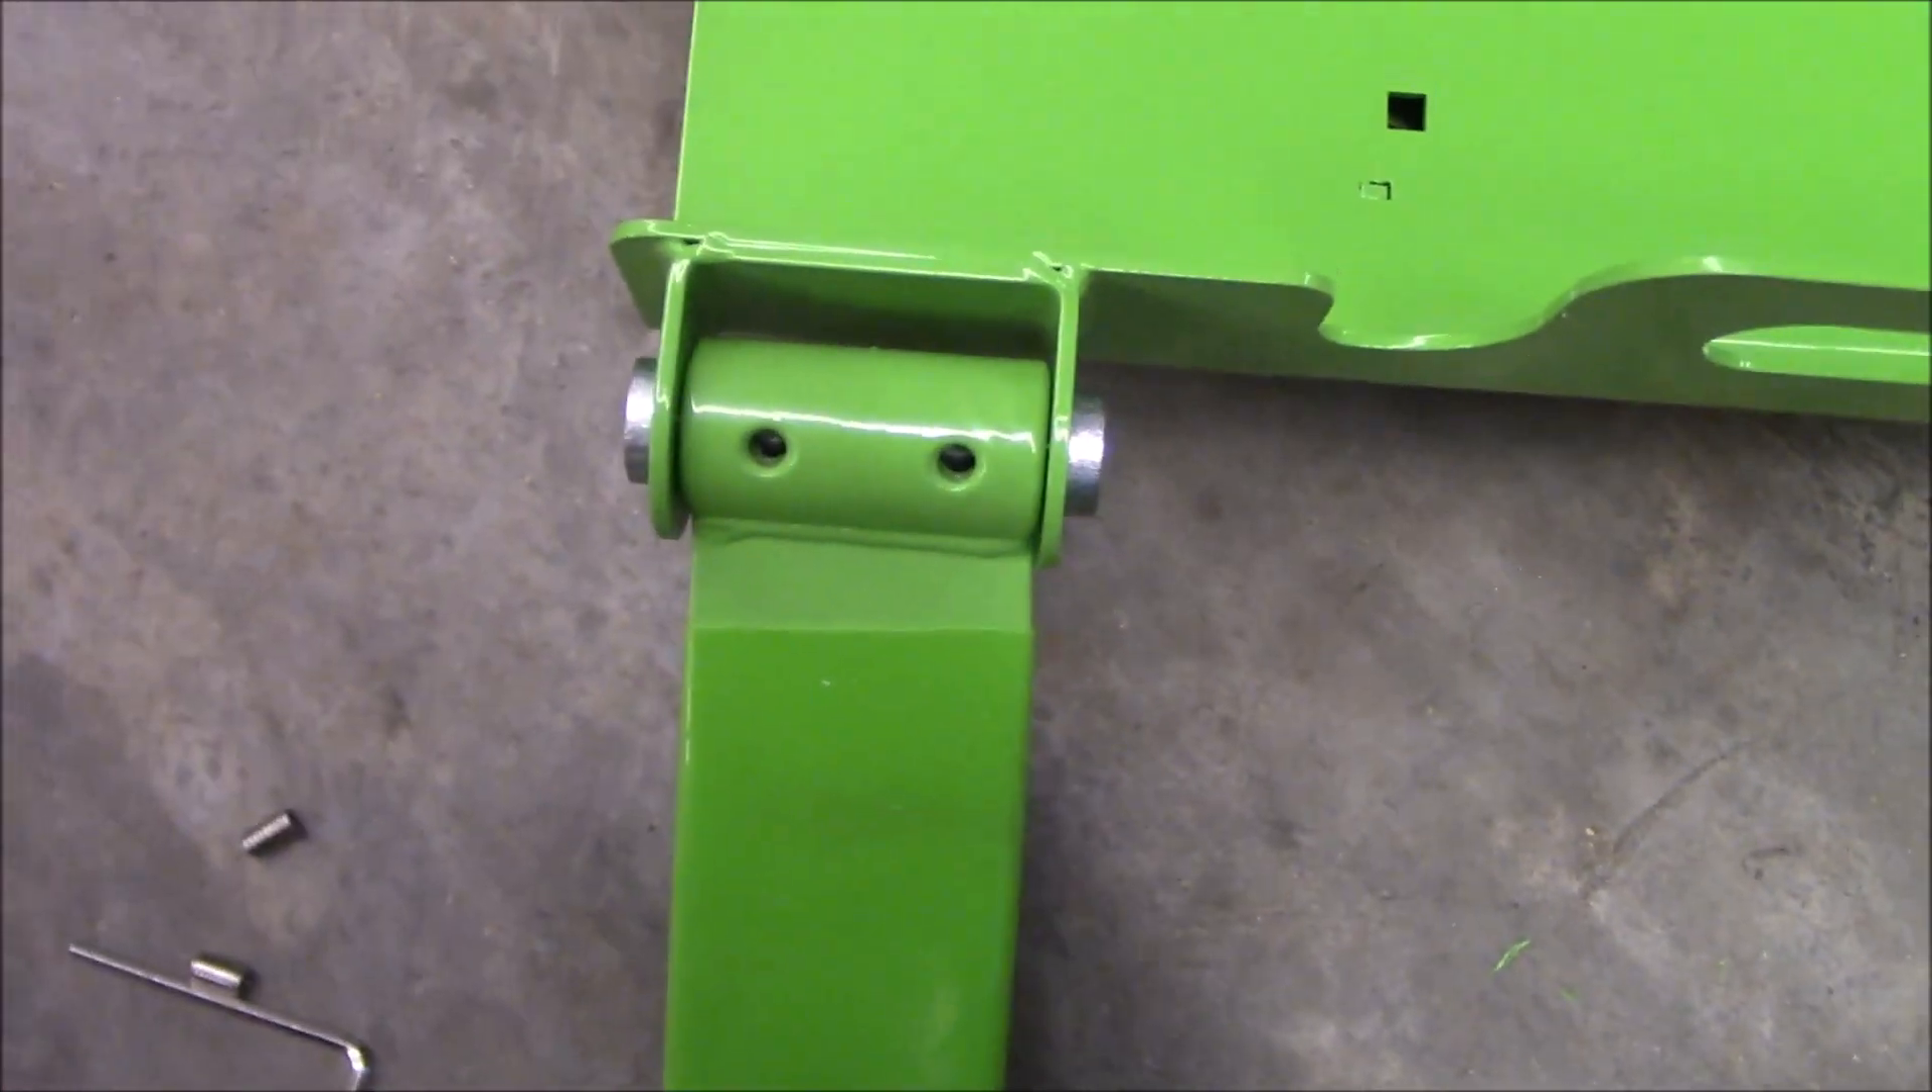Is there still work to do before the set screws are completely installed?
Yes.